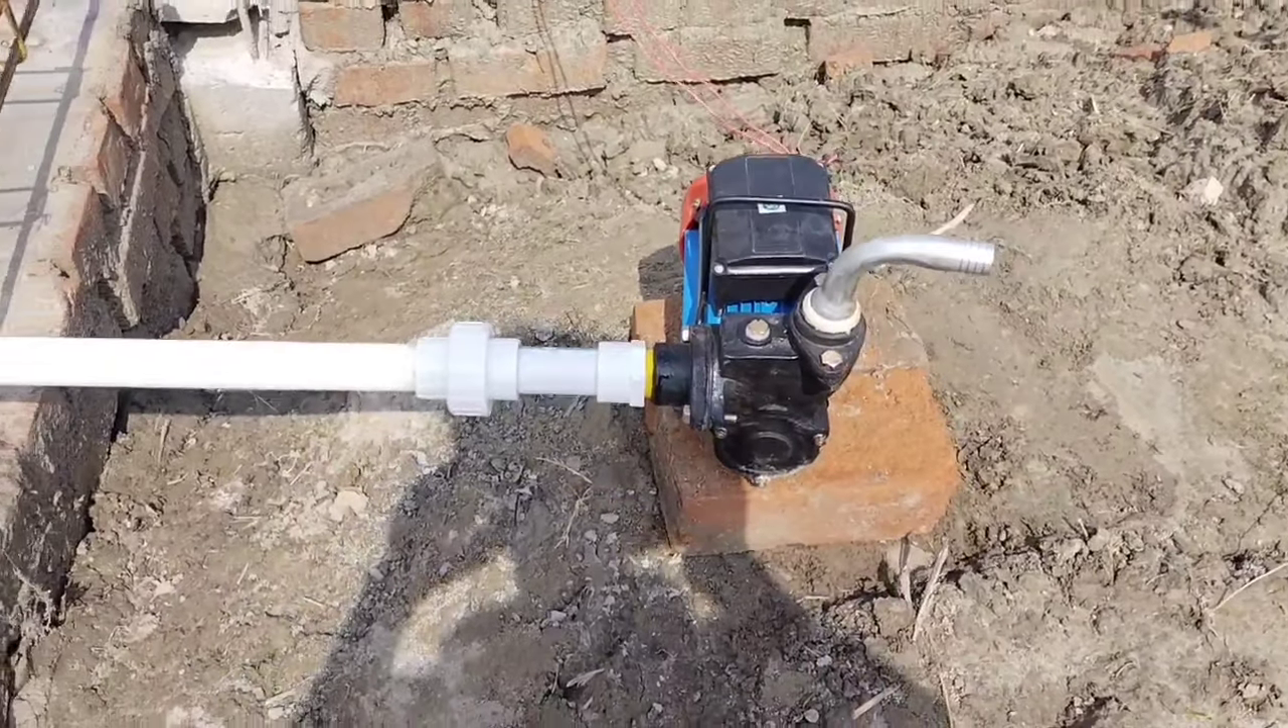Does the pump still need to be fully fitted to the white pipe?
No.